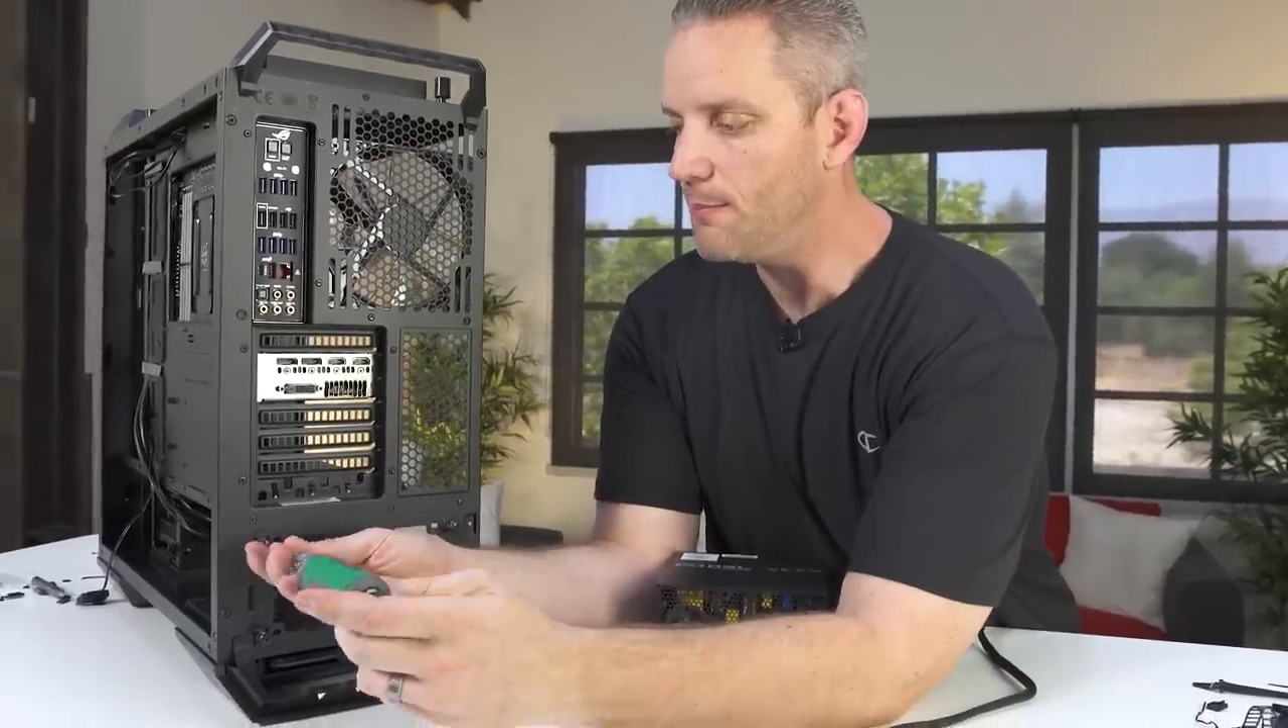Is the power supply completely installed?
No.